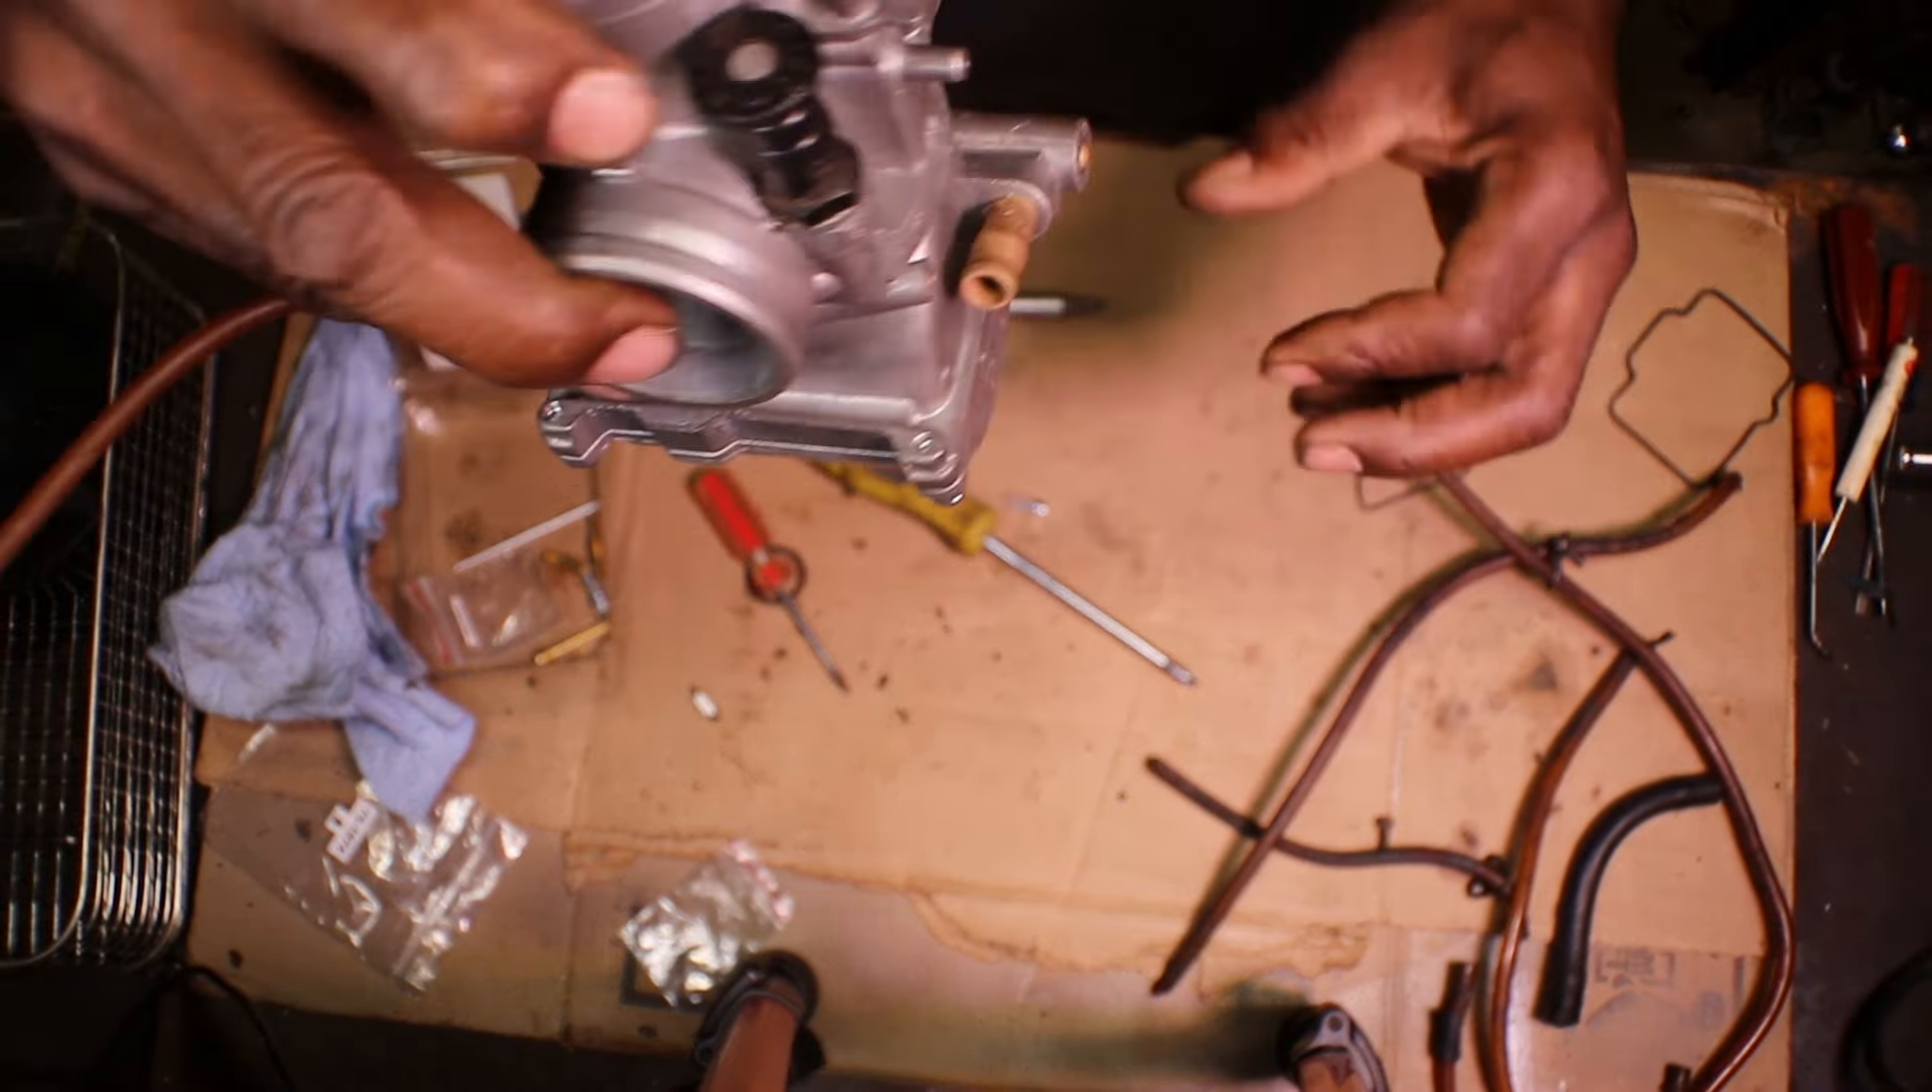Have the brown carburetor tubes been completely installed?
No.